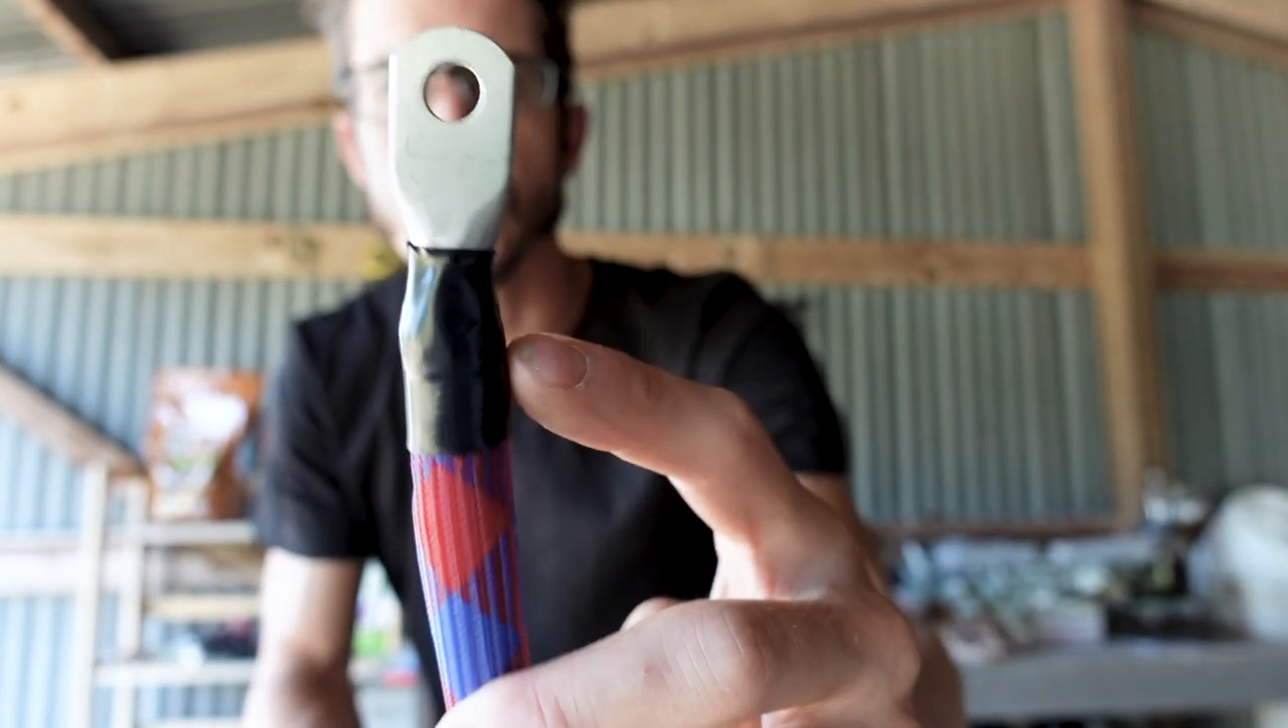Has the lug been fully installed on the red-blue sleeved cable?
Yes.